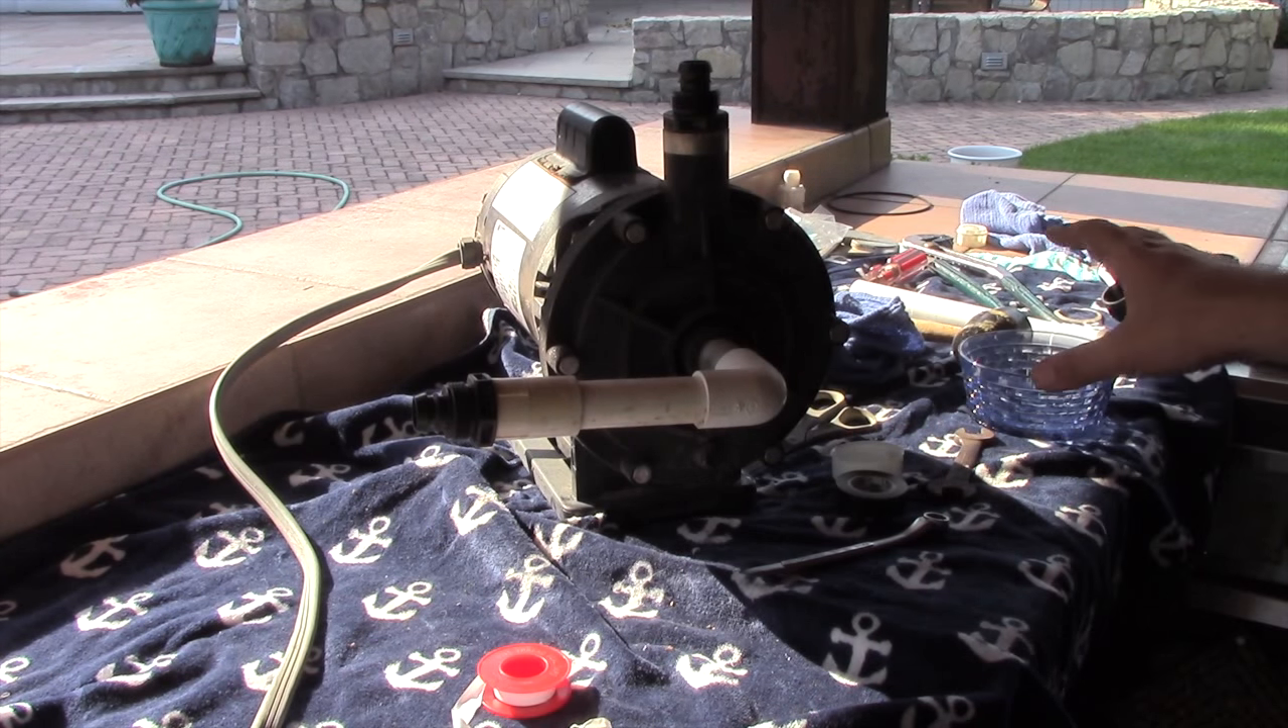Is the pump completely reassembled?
Yes.